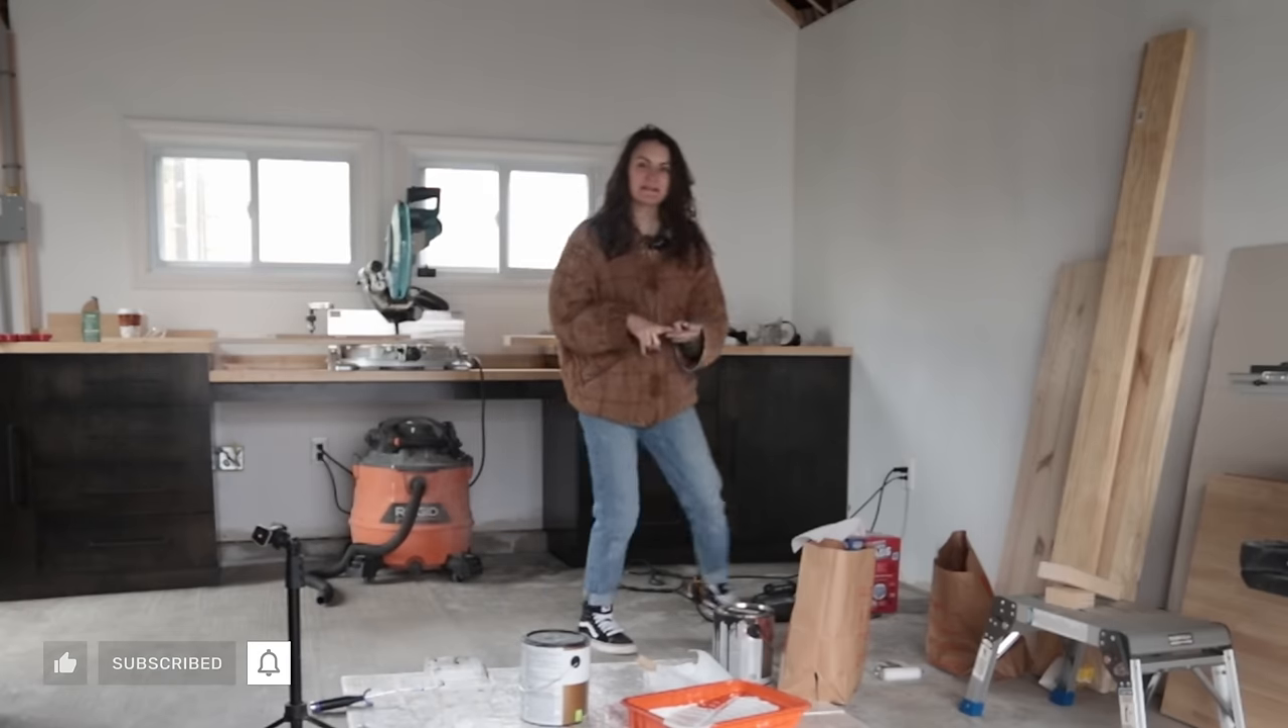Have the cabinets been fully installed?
Yes.